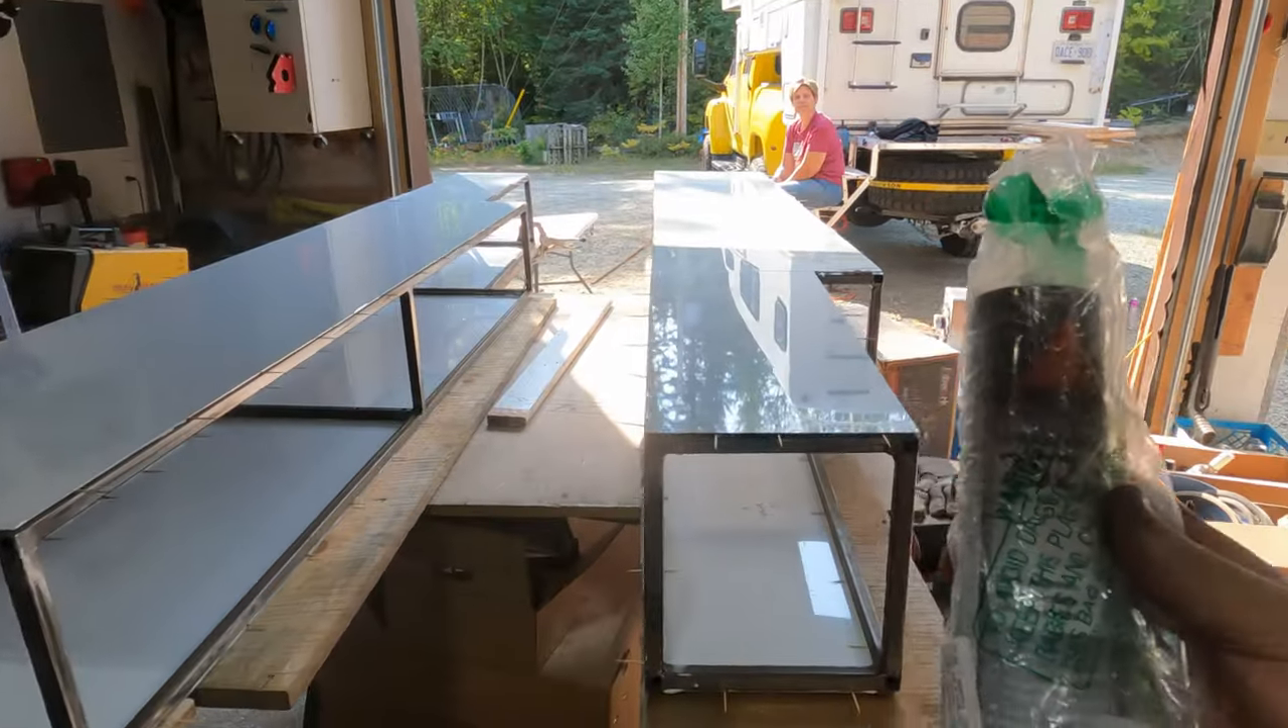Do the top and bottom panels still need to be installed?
No.